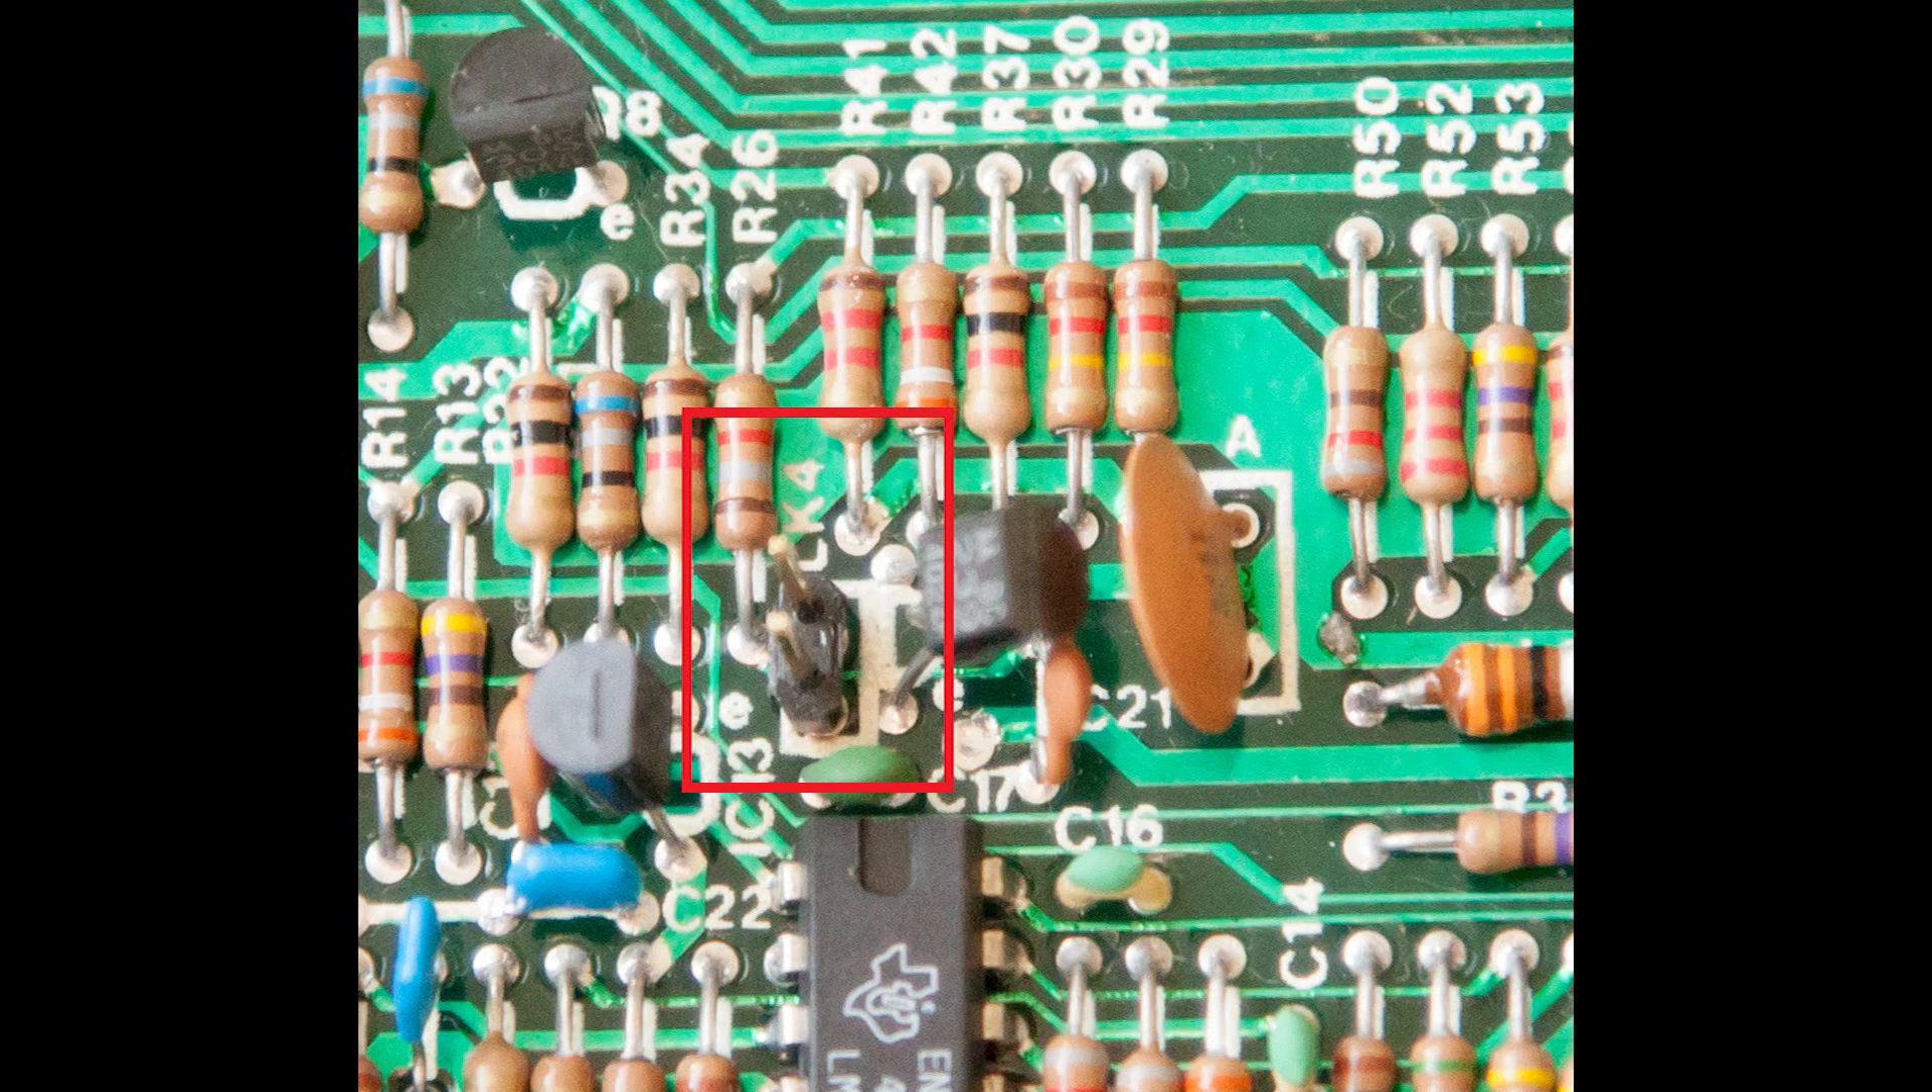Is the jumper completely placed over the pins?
No.